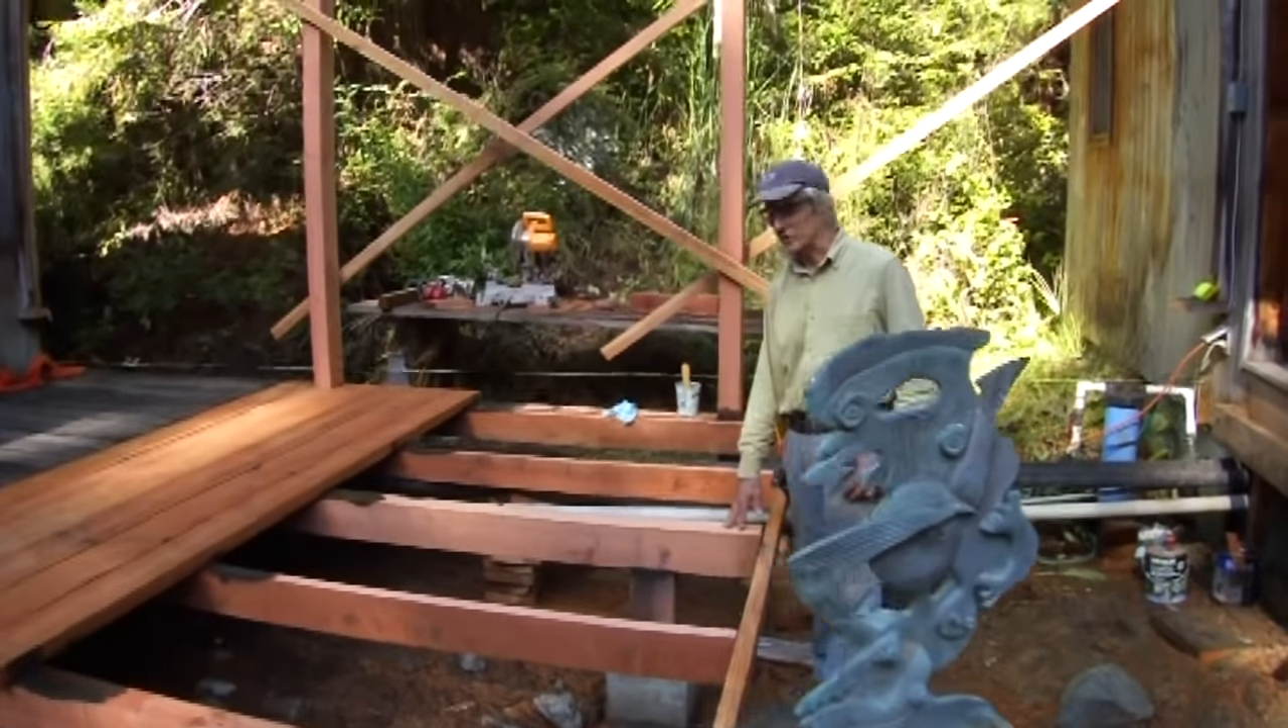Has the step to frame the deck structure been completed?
Yes.